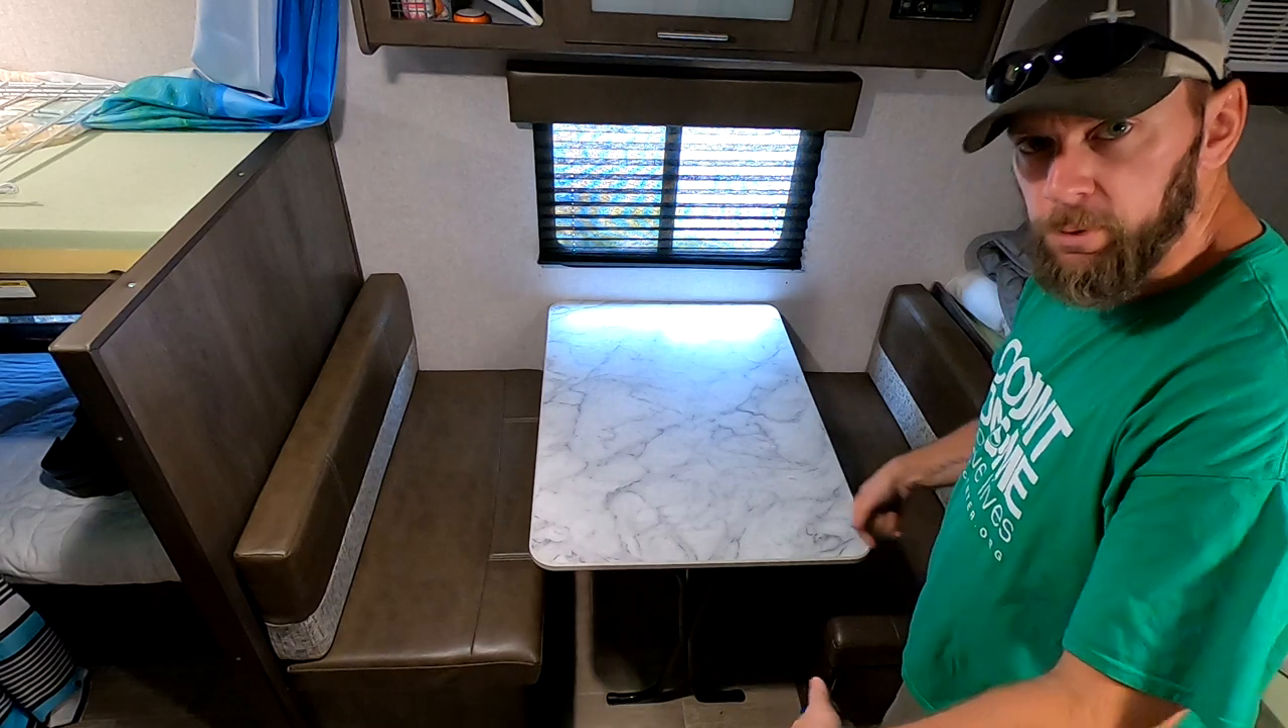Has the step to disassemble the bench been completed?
No.